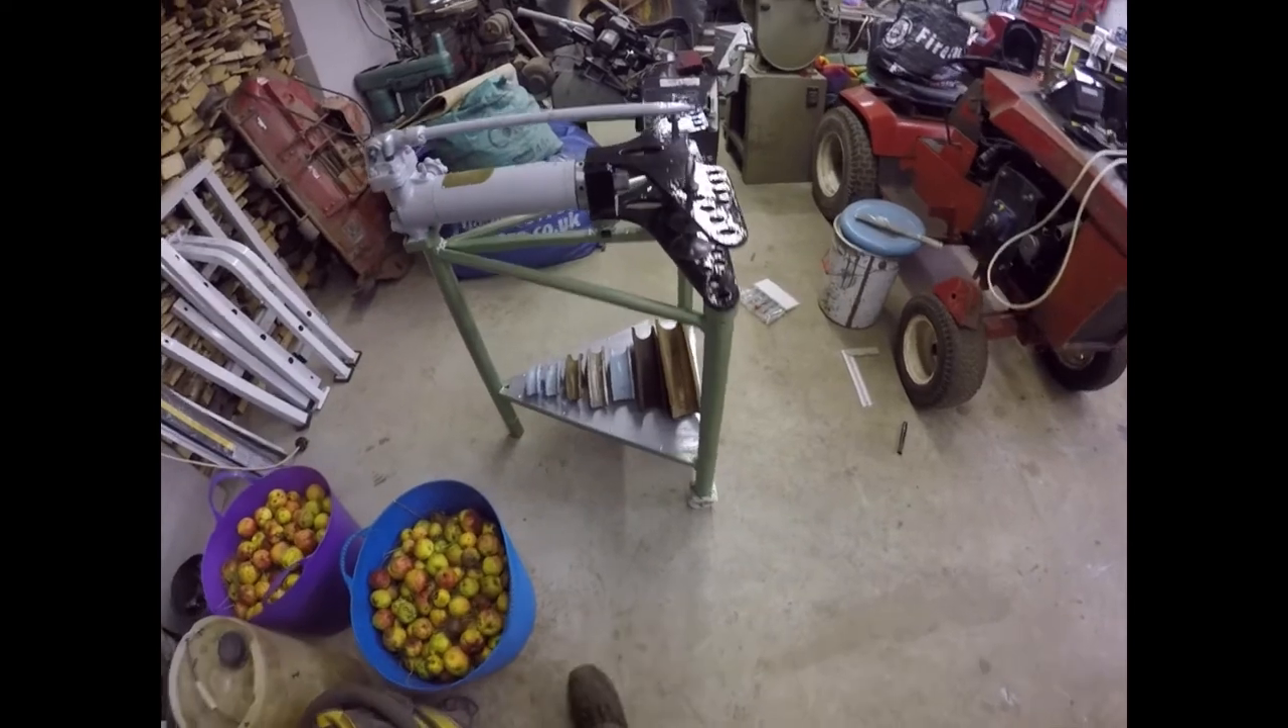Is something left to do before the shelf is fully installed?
No.